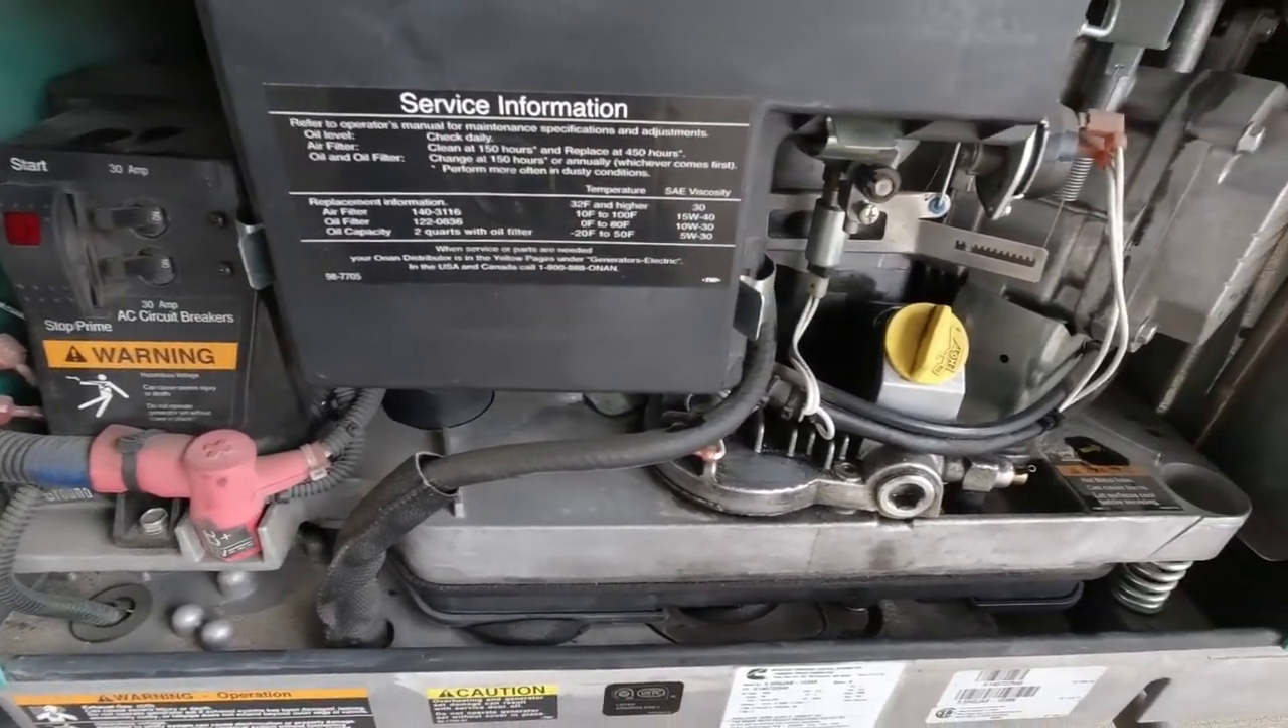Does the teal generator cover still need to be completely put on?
Yes.